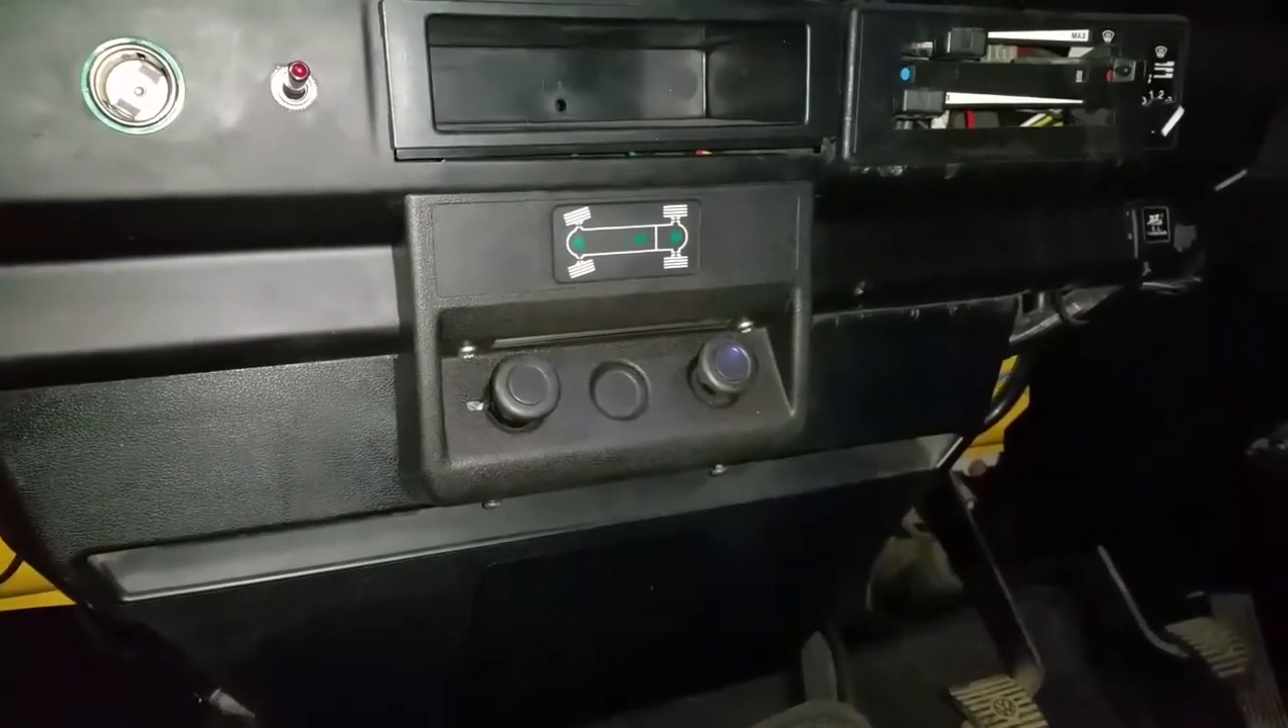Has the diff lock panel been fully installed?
Yes.